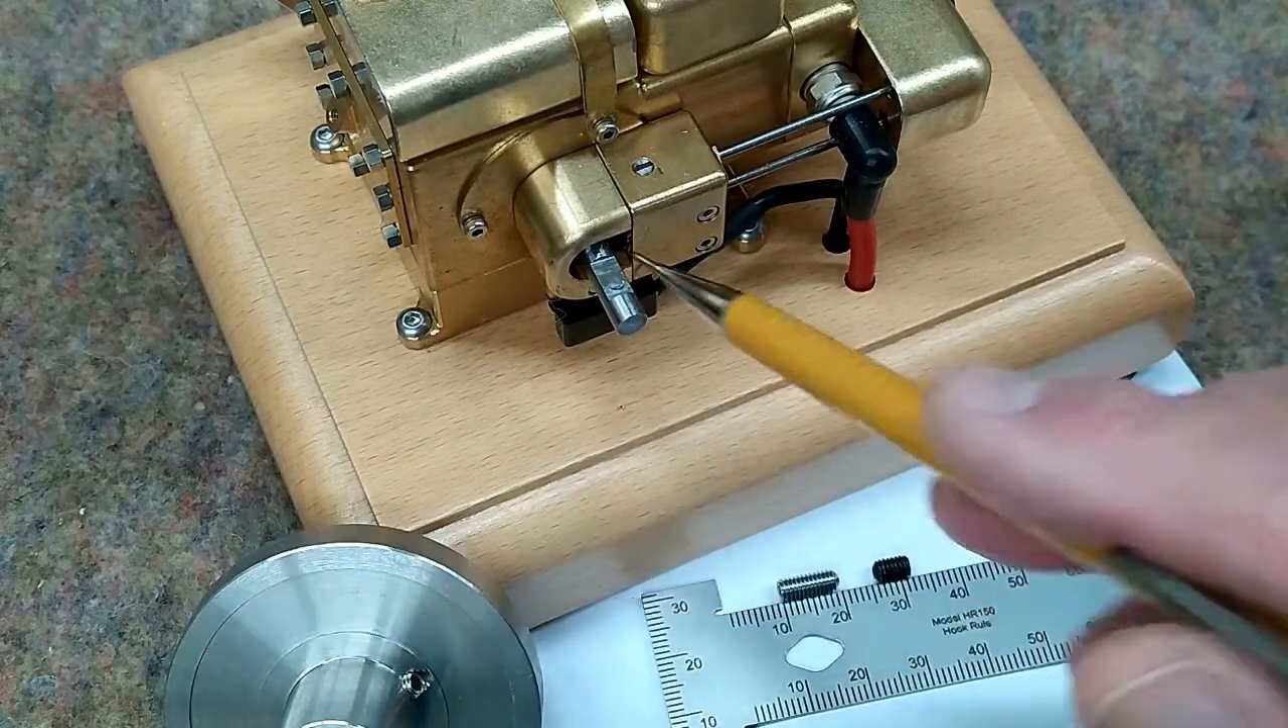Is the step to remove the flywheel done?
Yes.